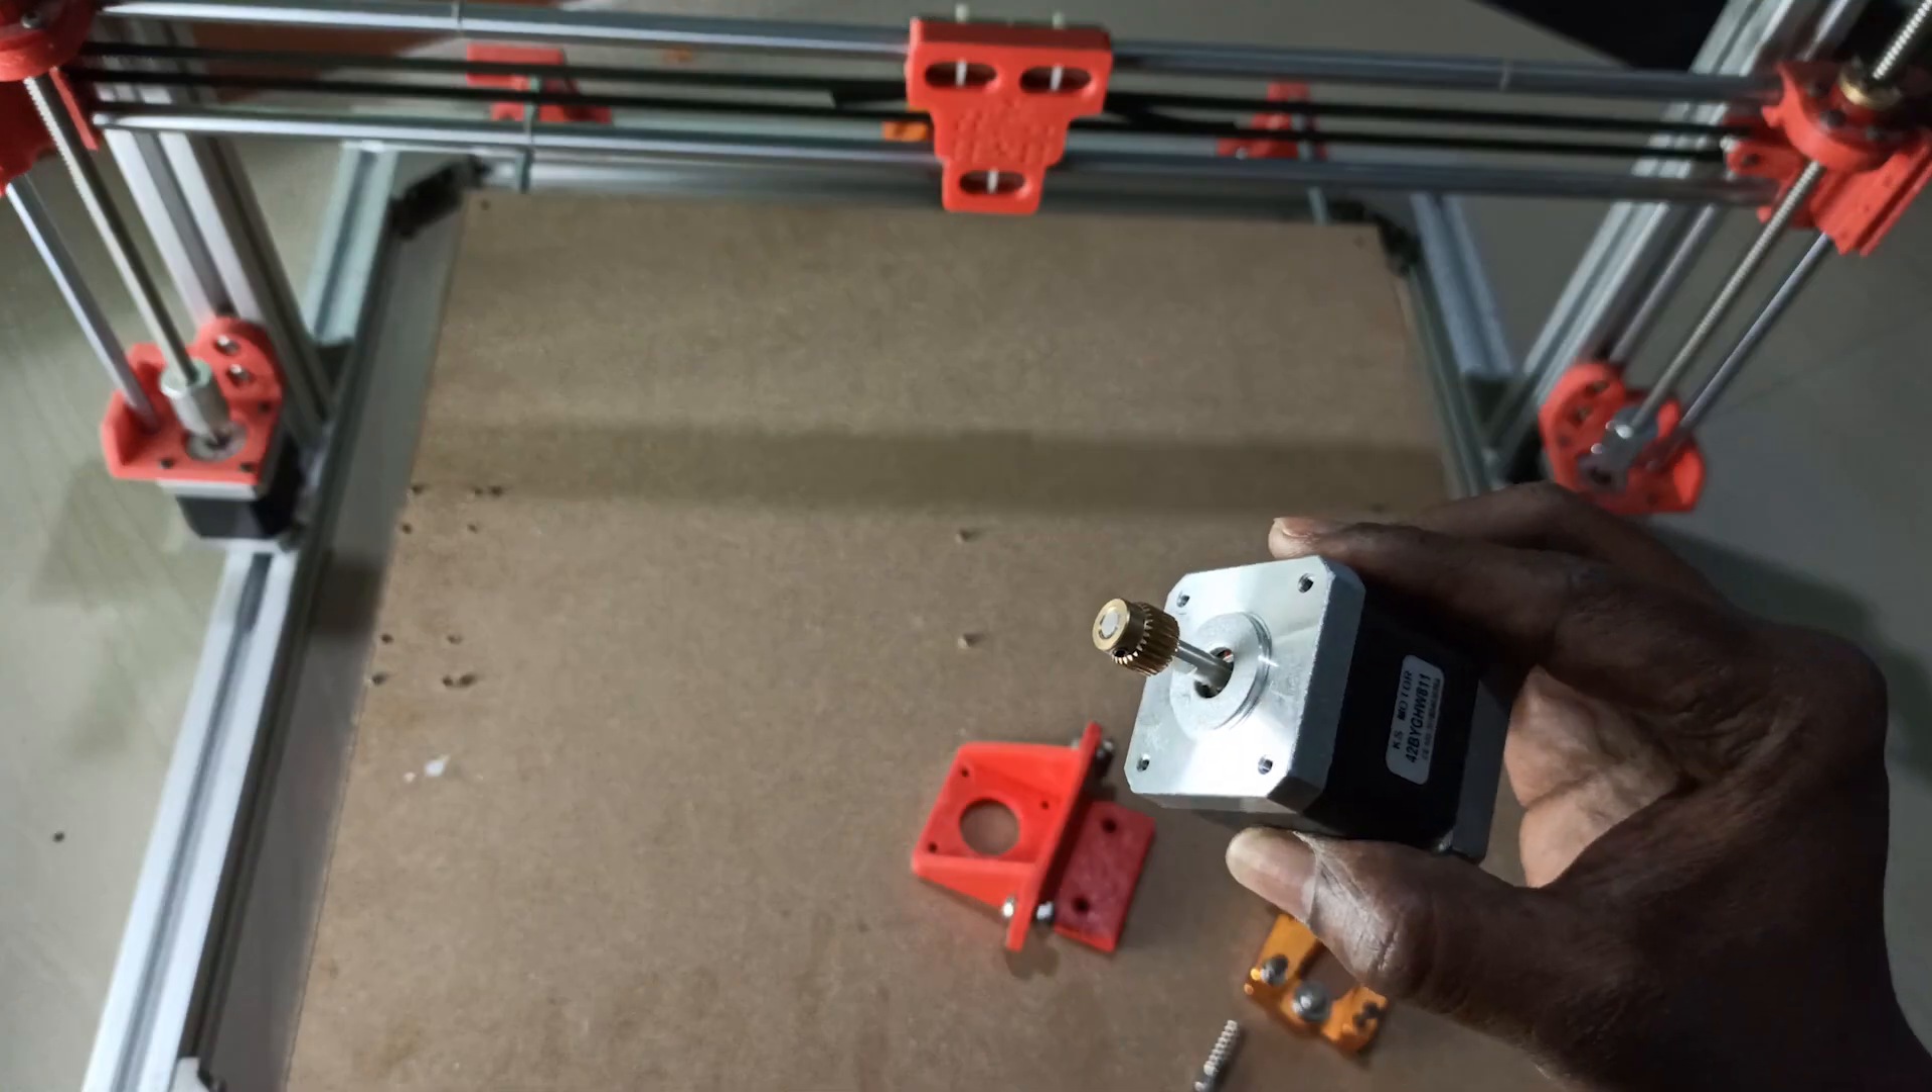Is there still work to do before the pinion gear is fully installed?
No.